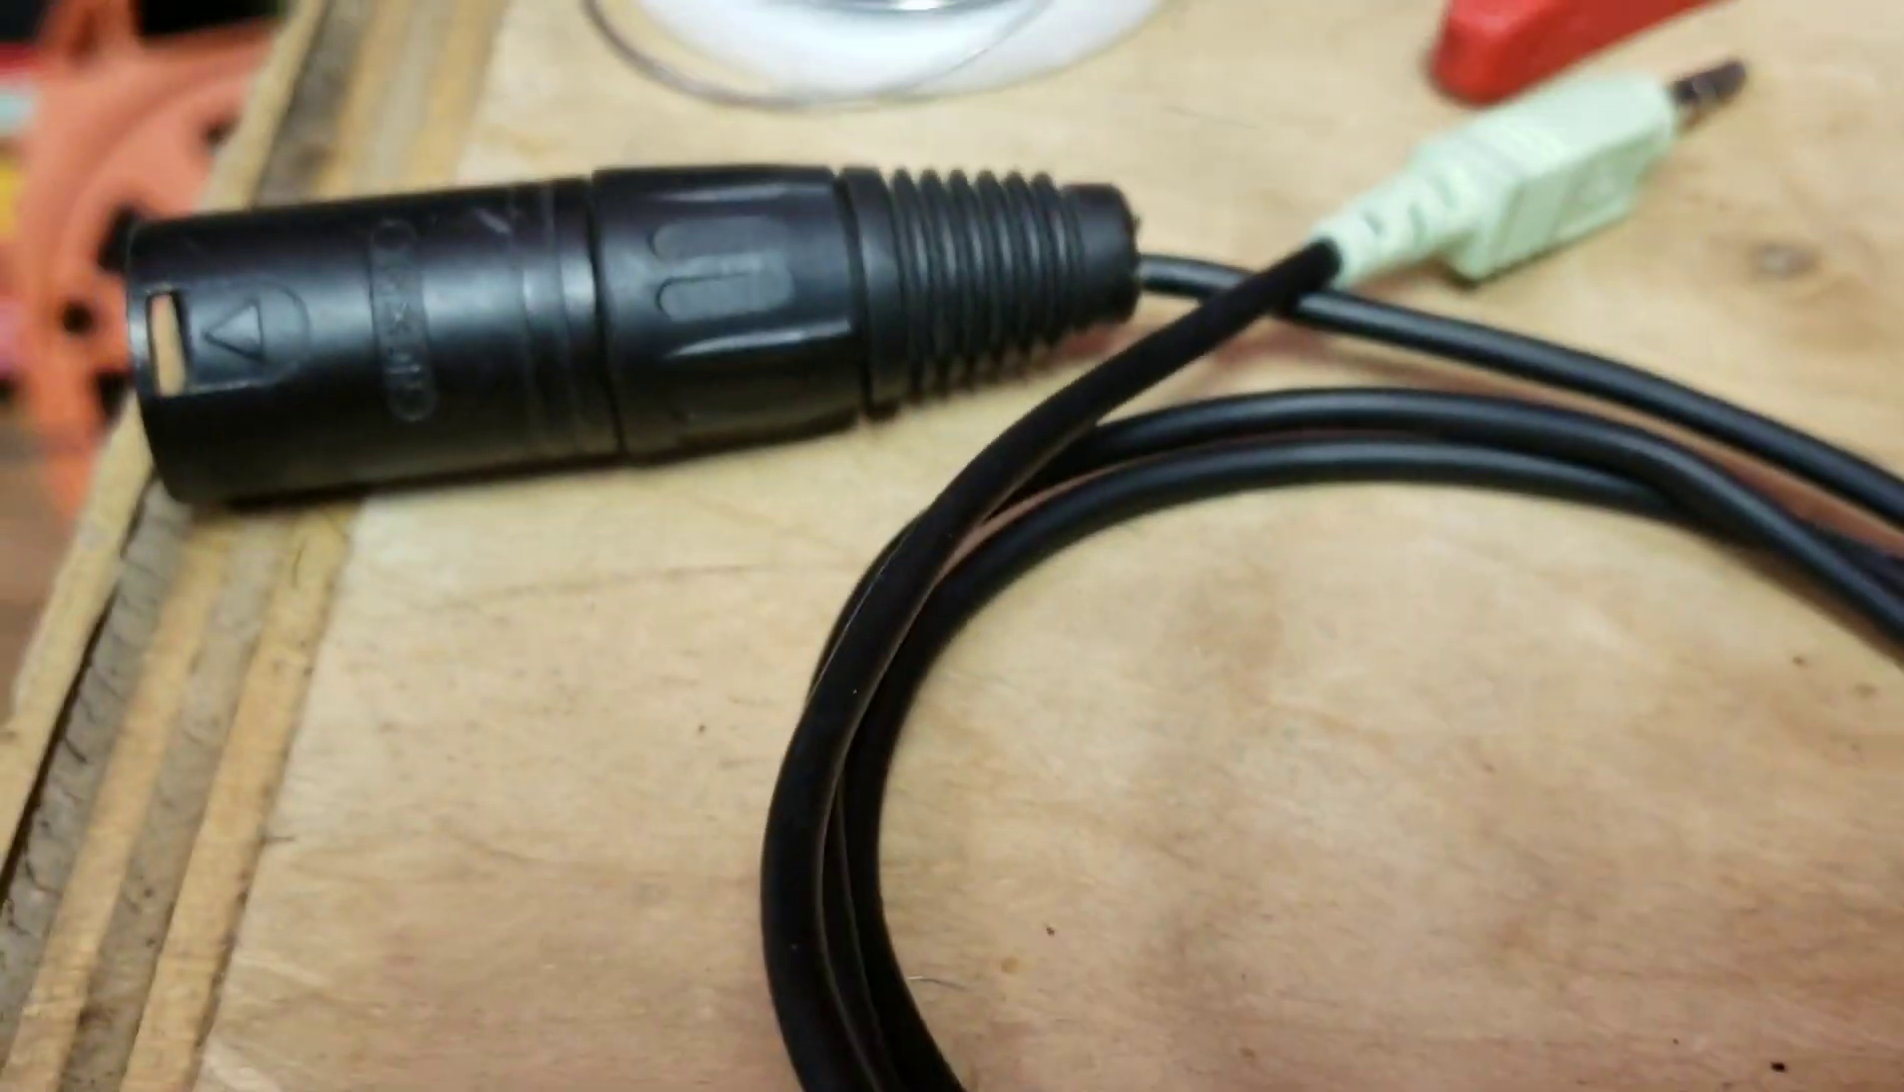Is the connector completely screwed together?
Yes.